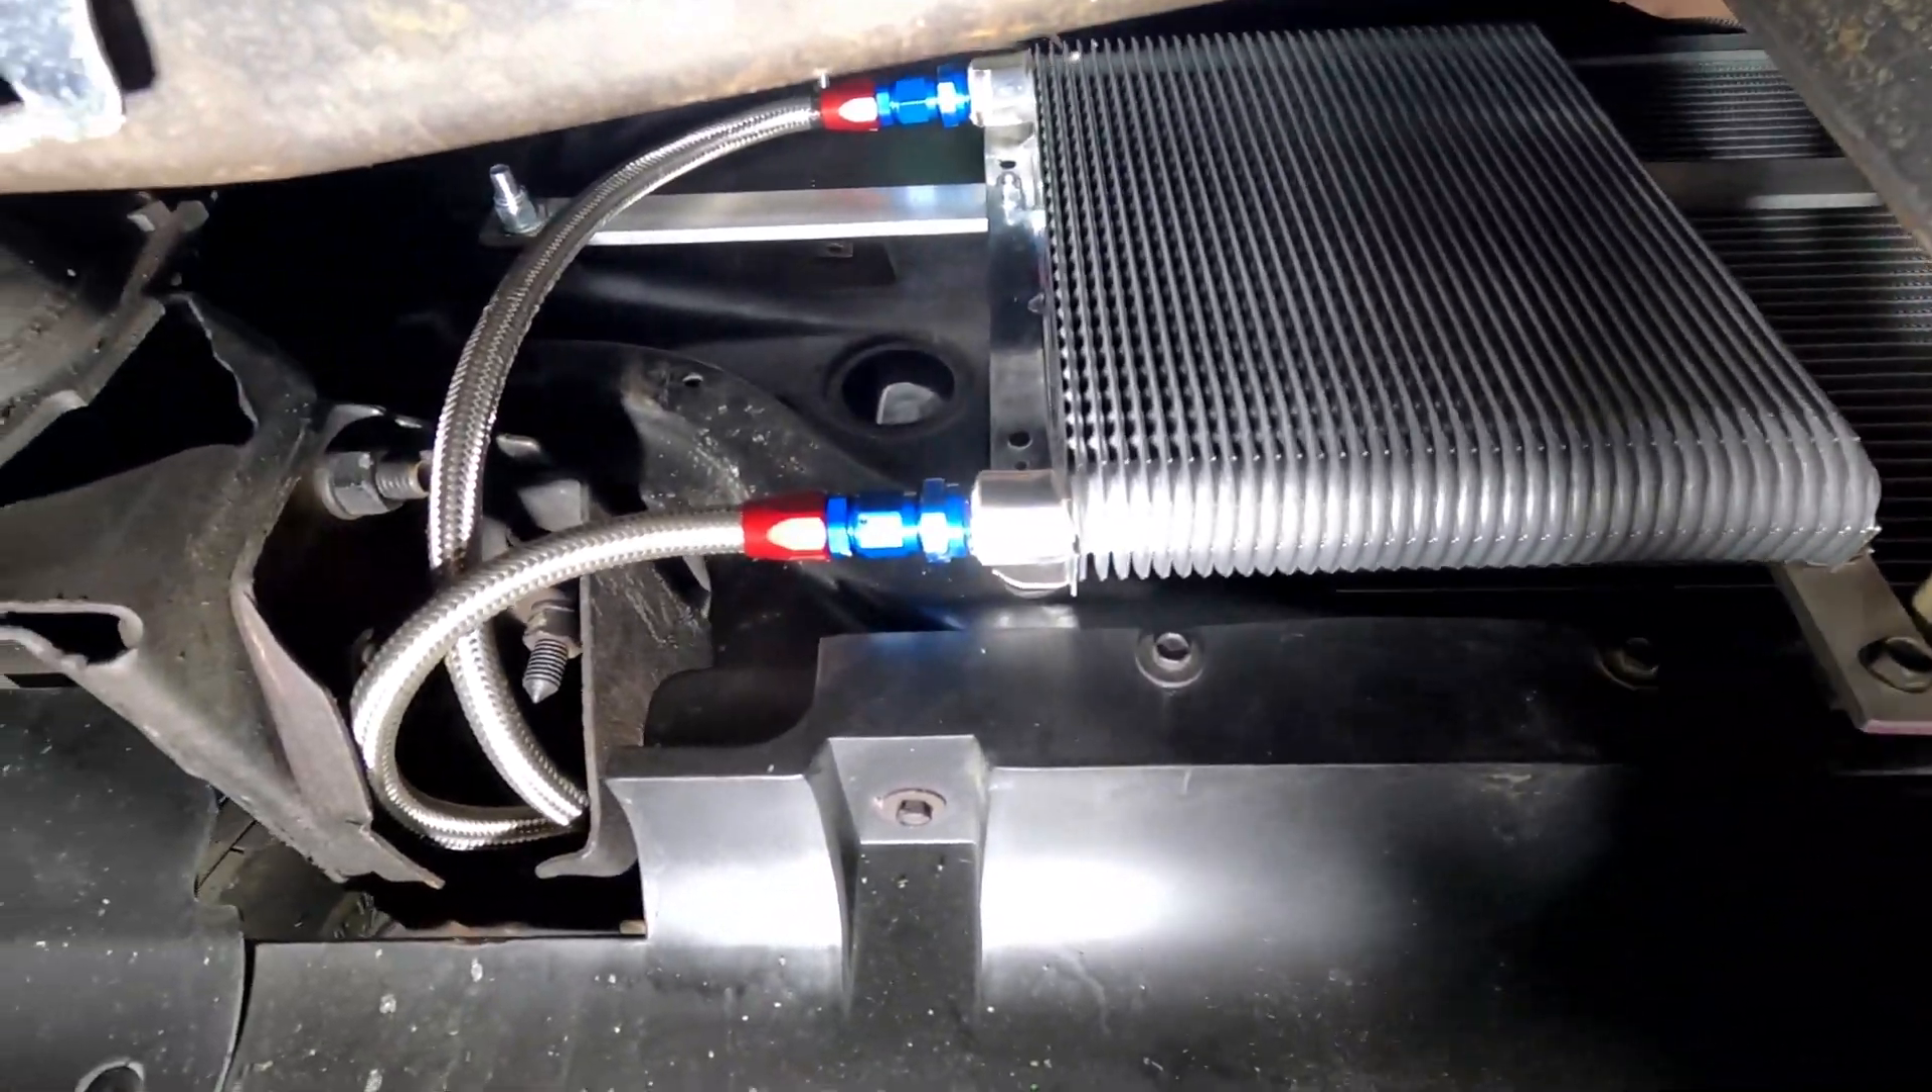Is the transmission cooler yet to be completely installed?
No.